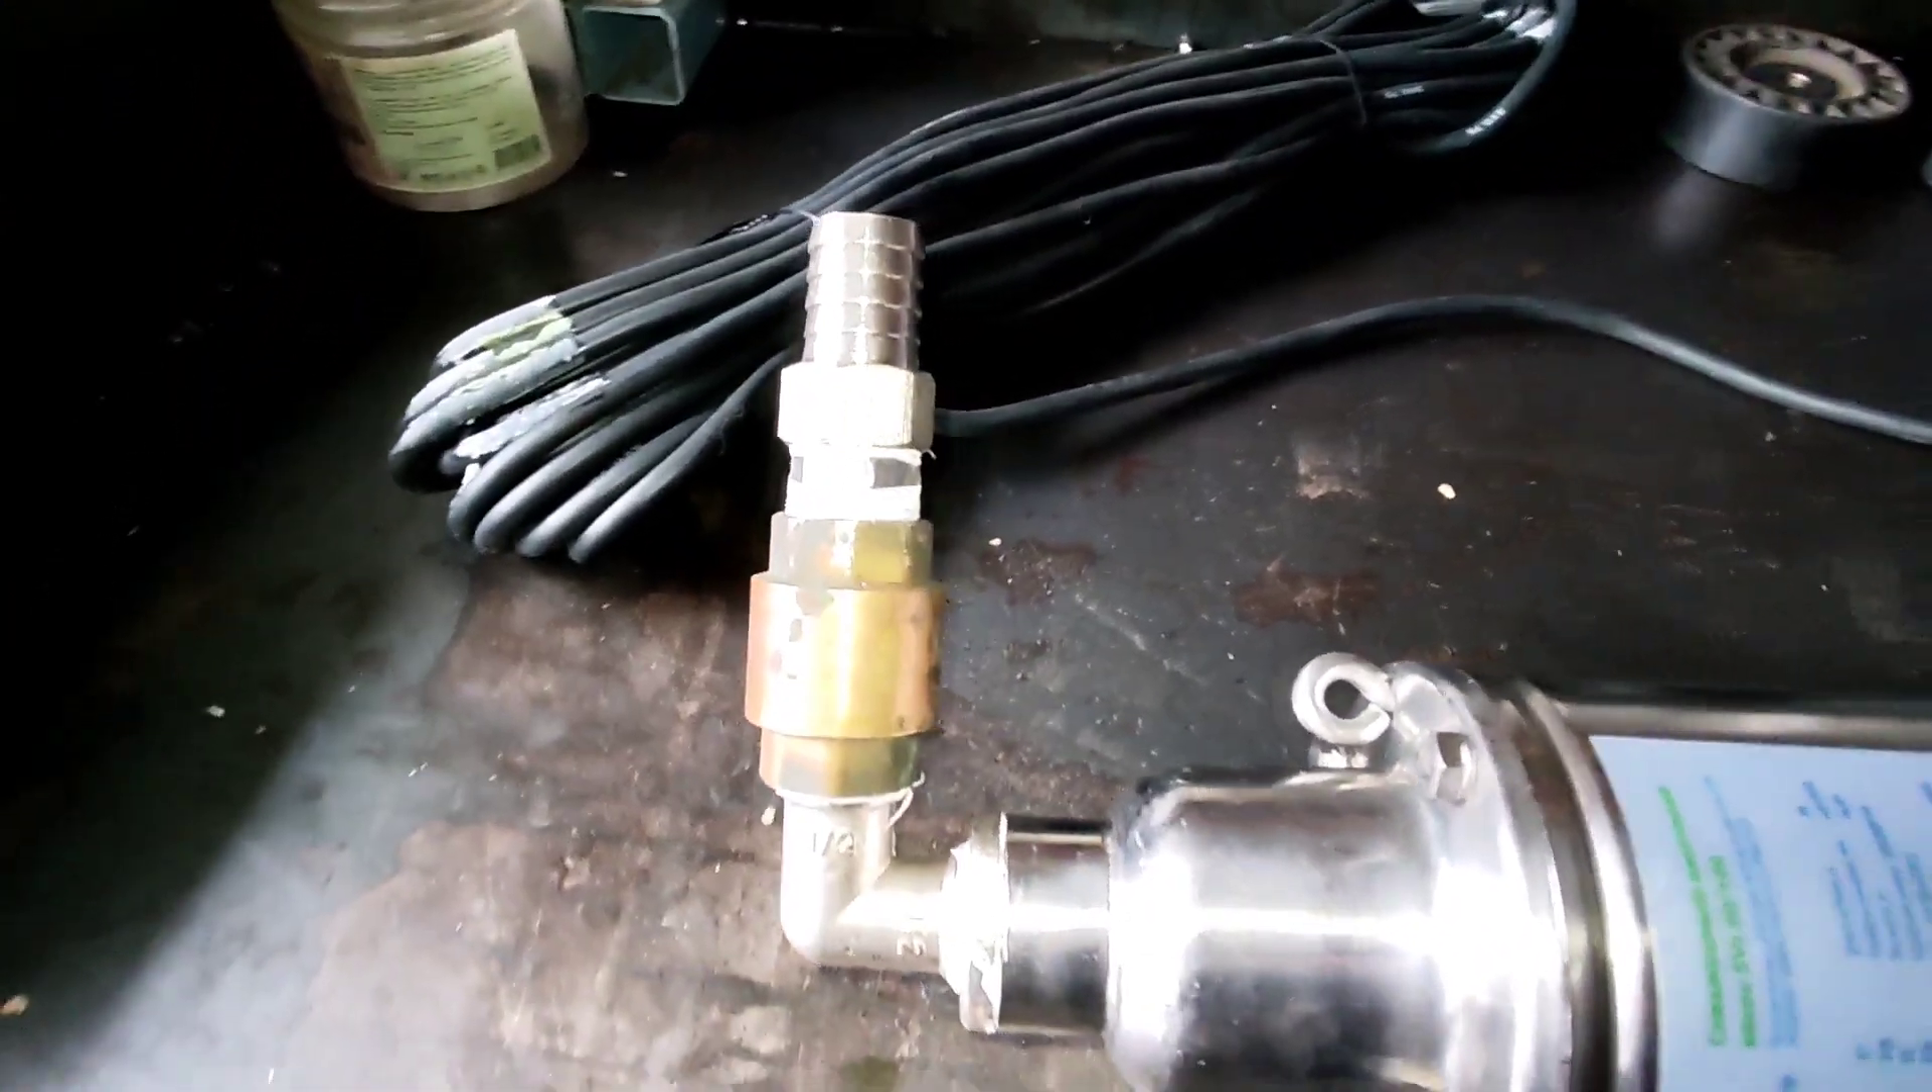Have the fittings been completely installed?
Yes.